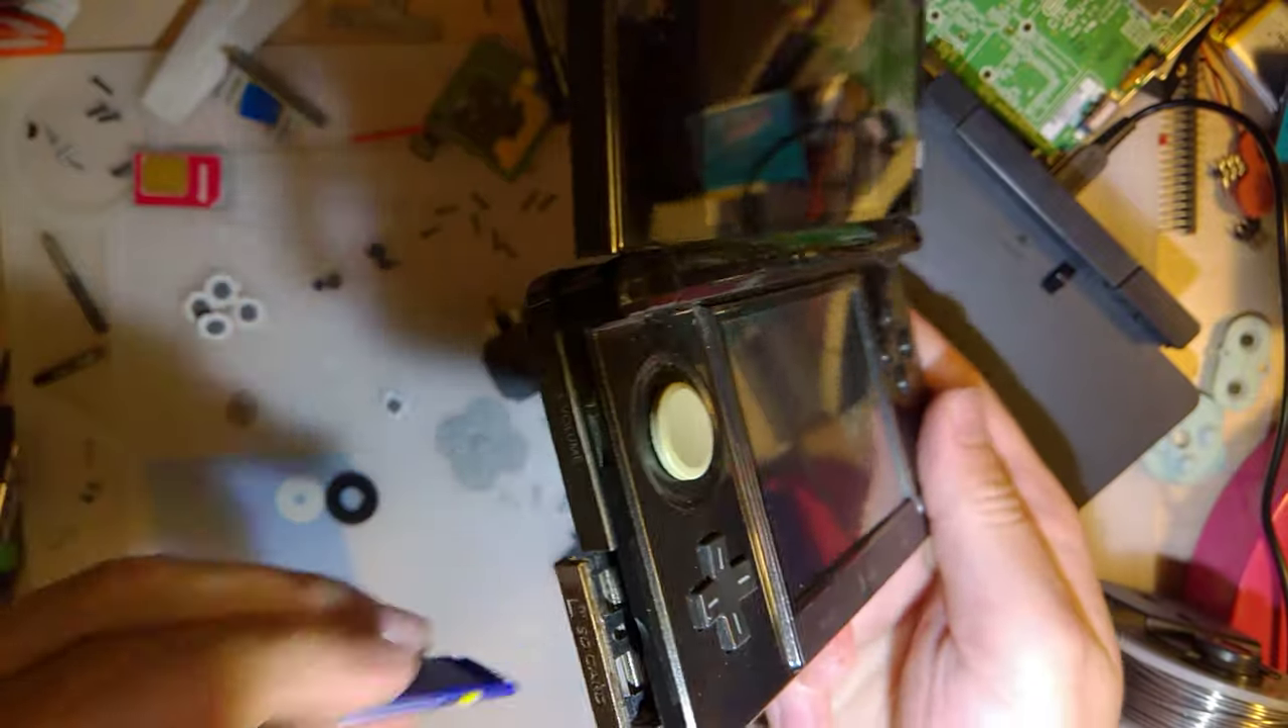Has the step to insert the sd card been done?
No.